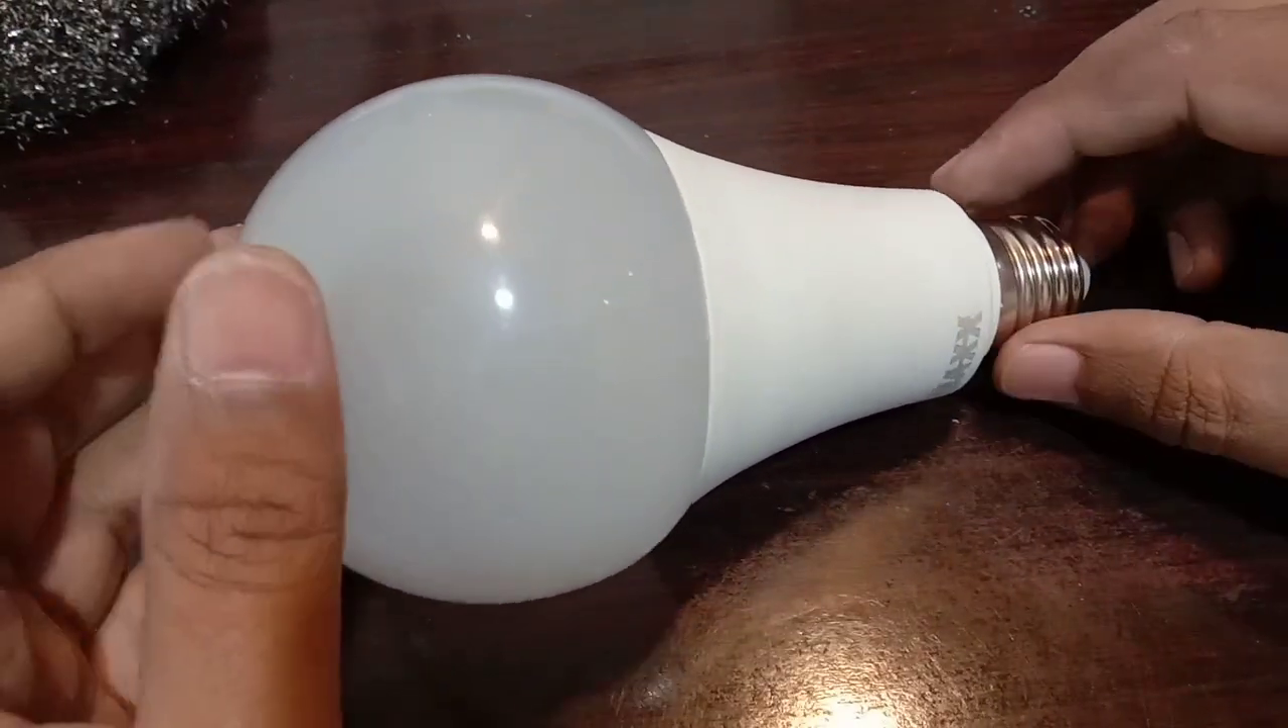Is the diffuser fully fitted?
Yes.